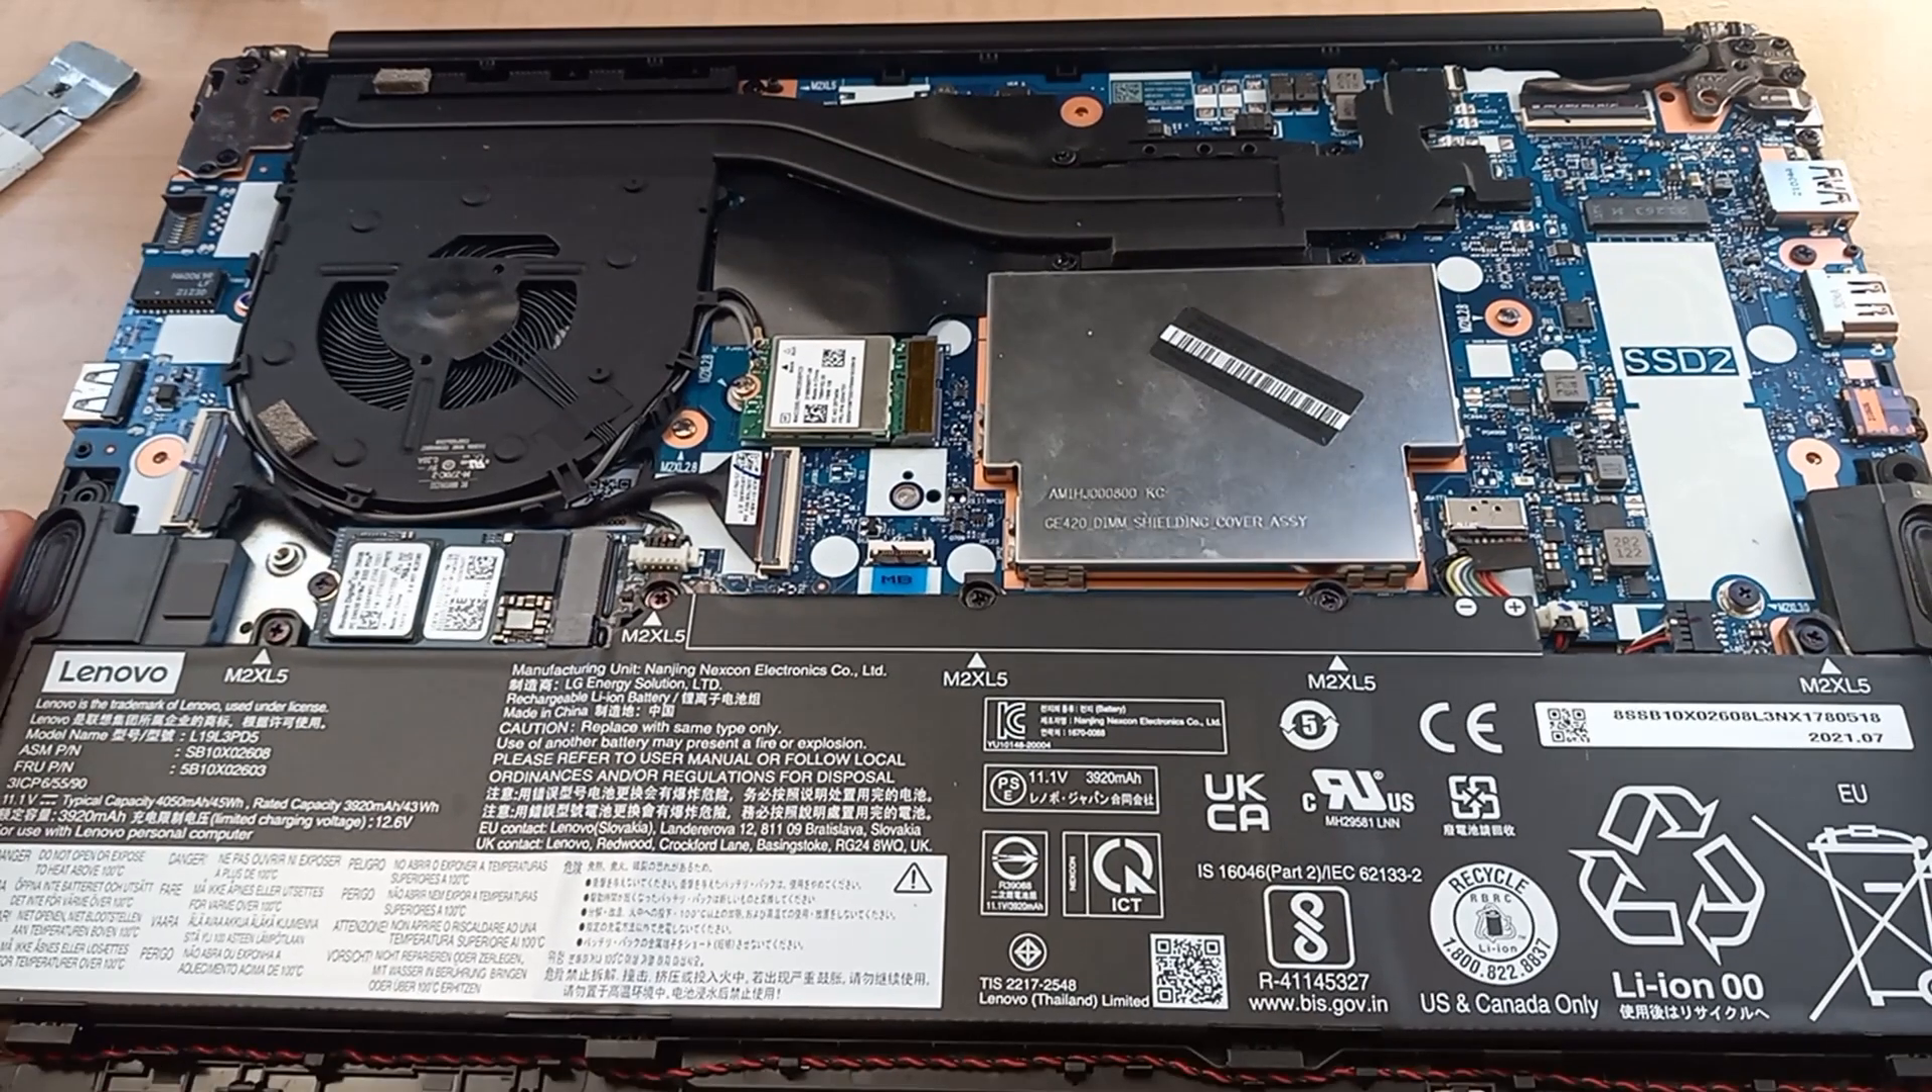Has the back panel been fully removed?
Yes.